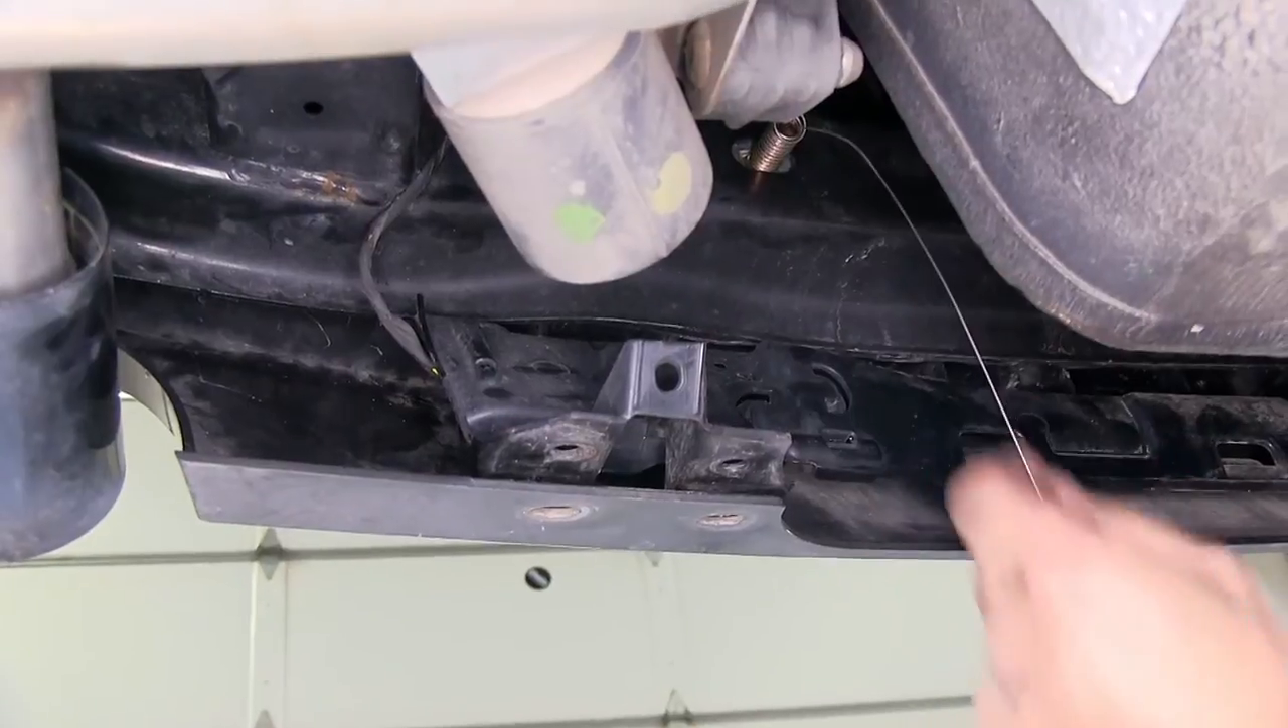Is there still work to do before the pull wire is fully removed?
Yes.